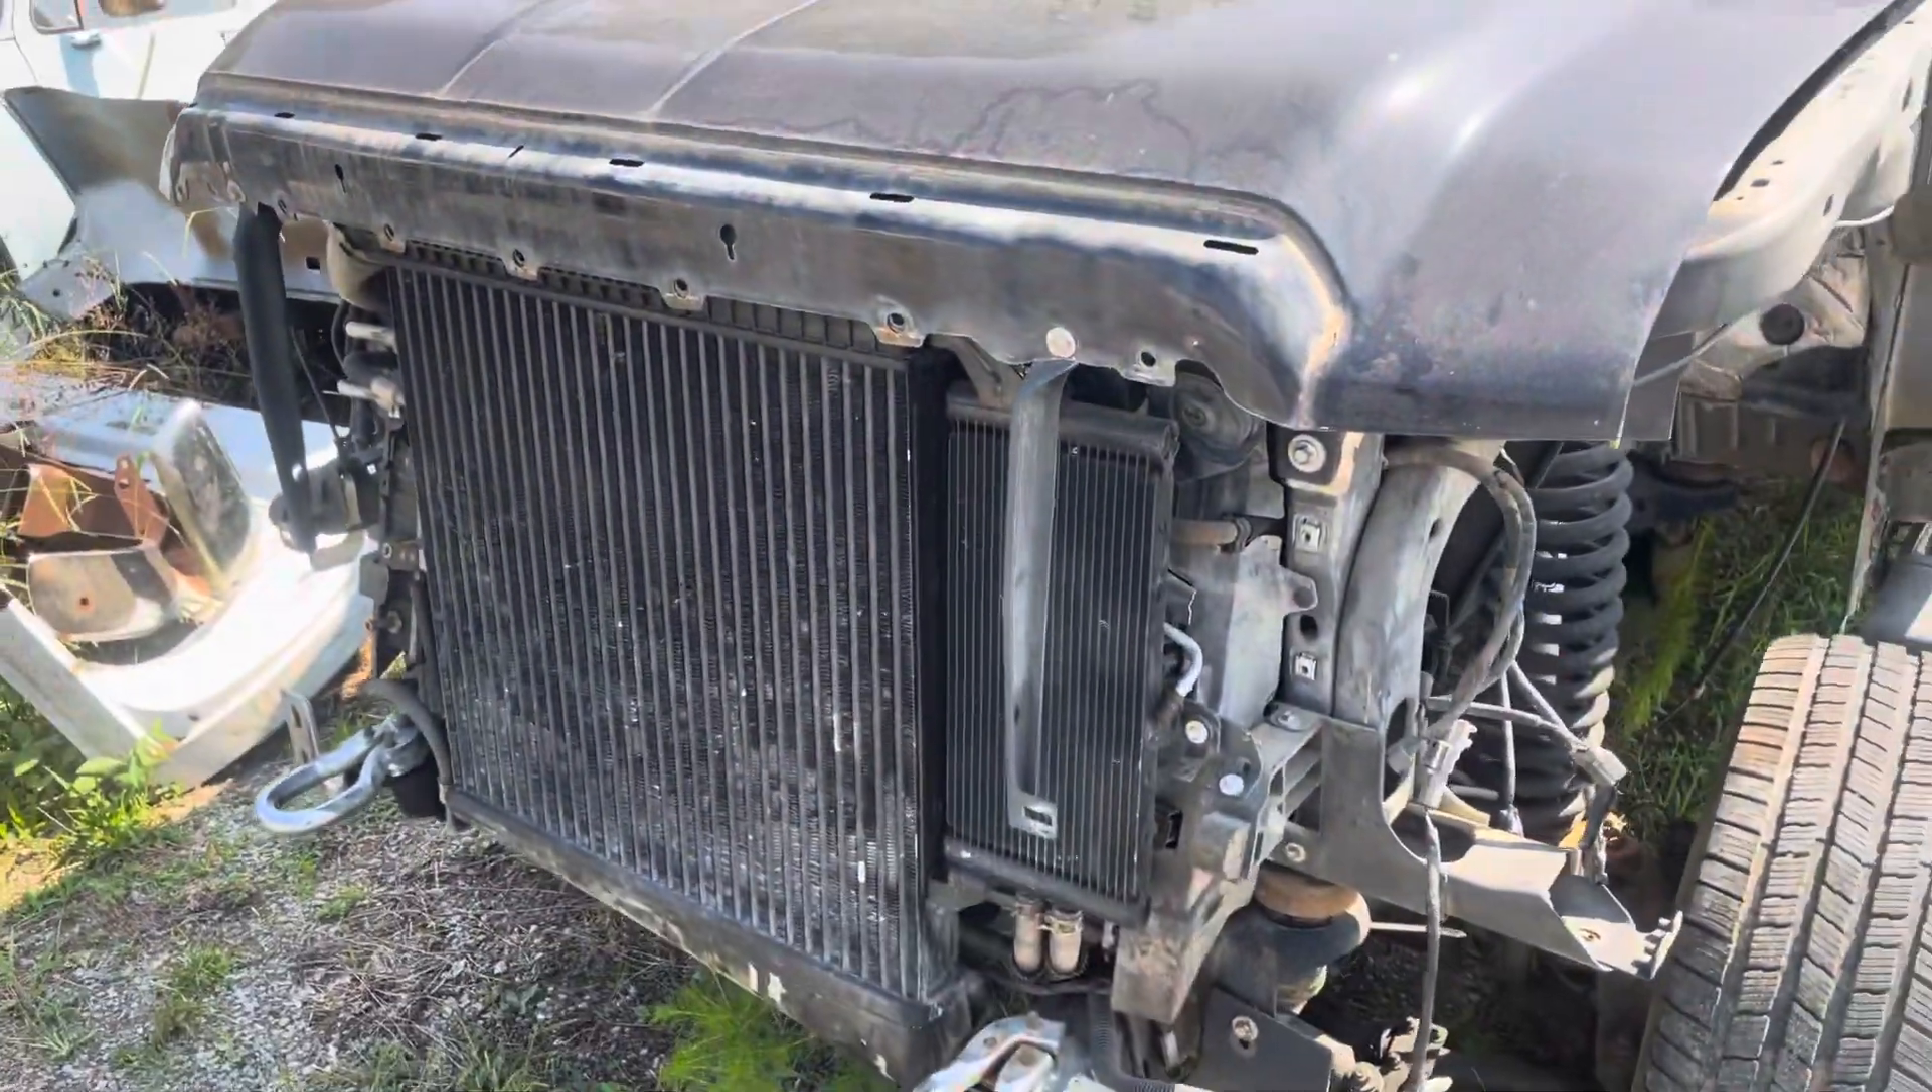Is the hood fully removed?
No.